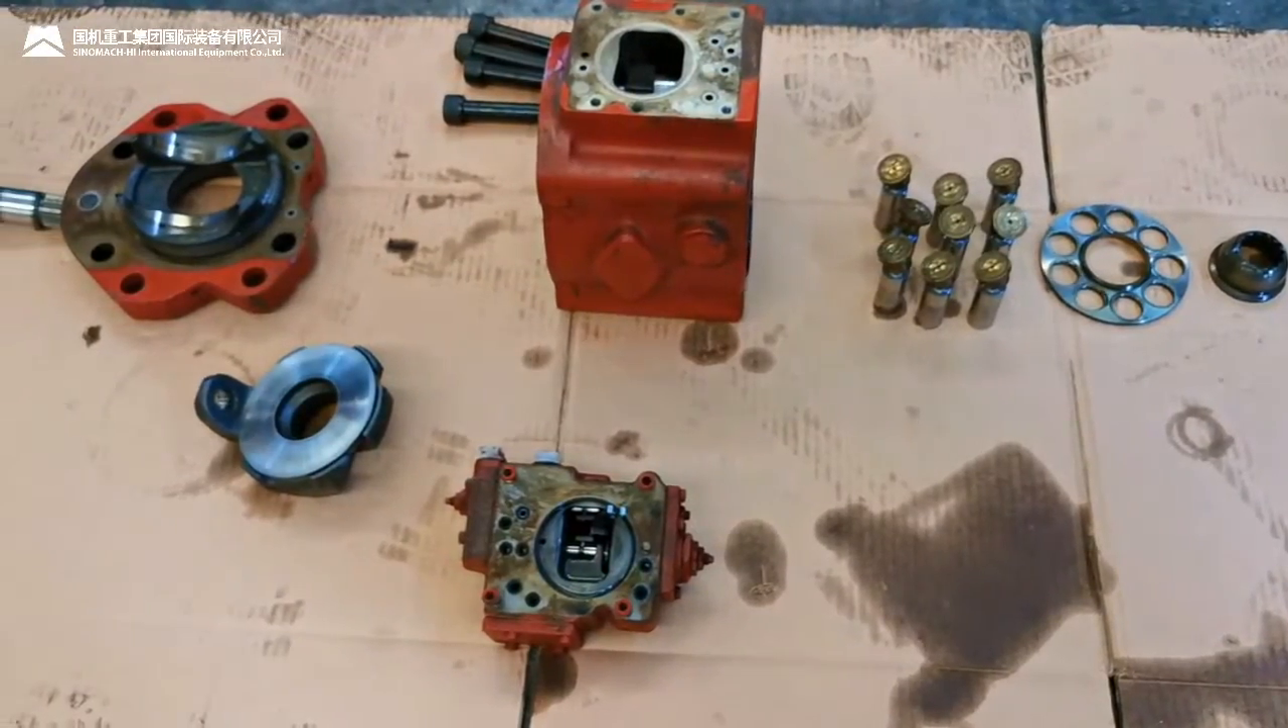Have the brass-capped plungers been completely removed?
Yes.